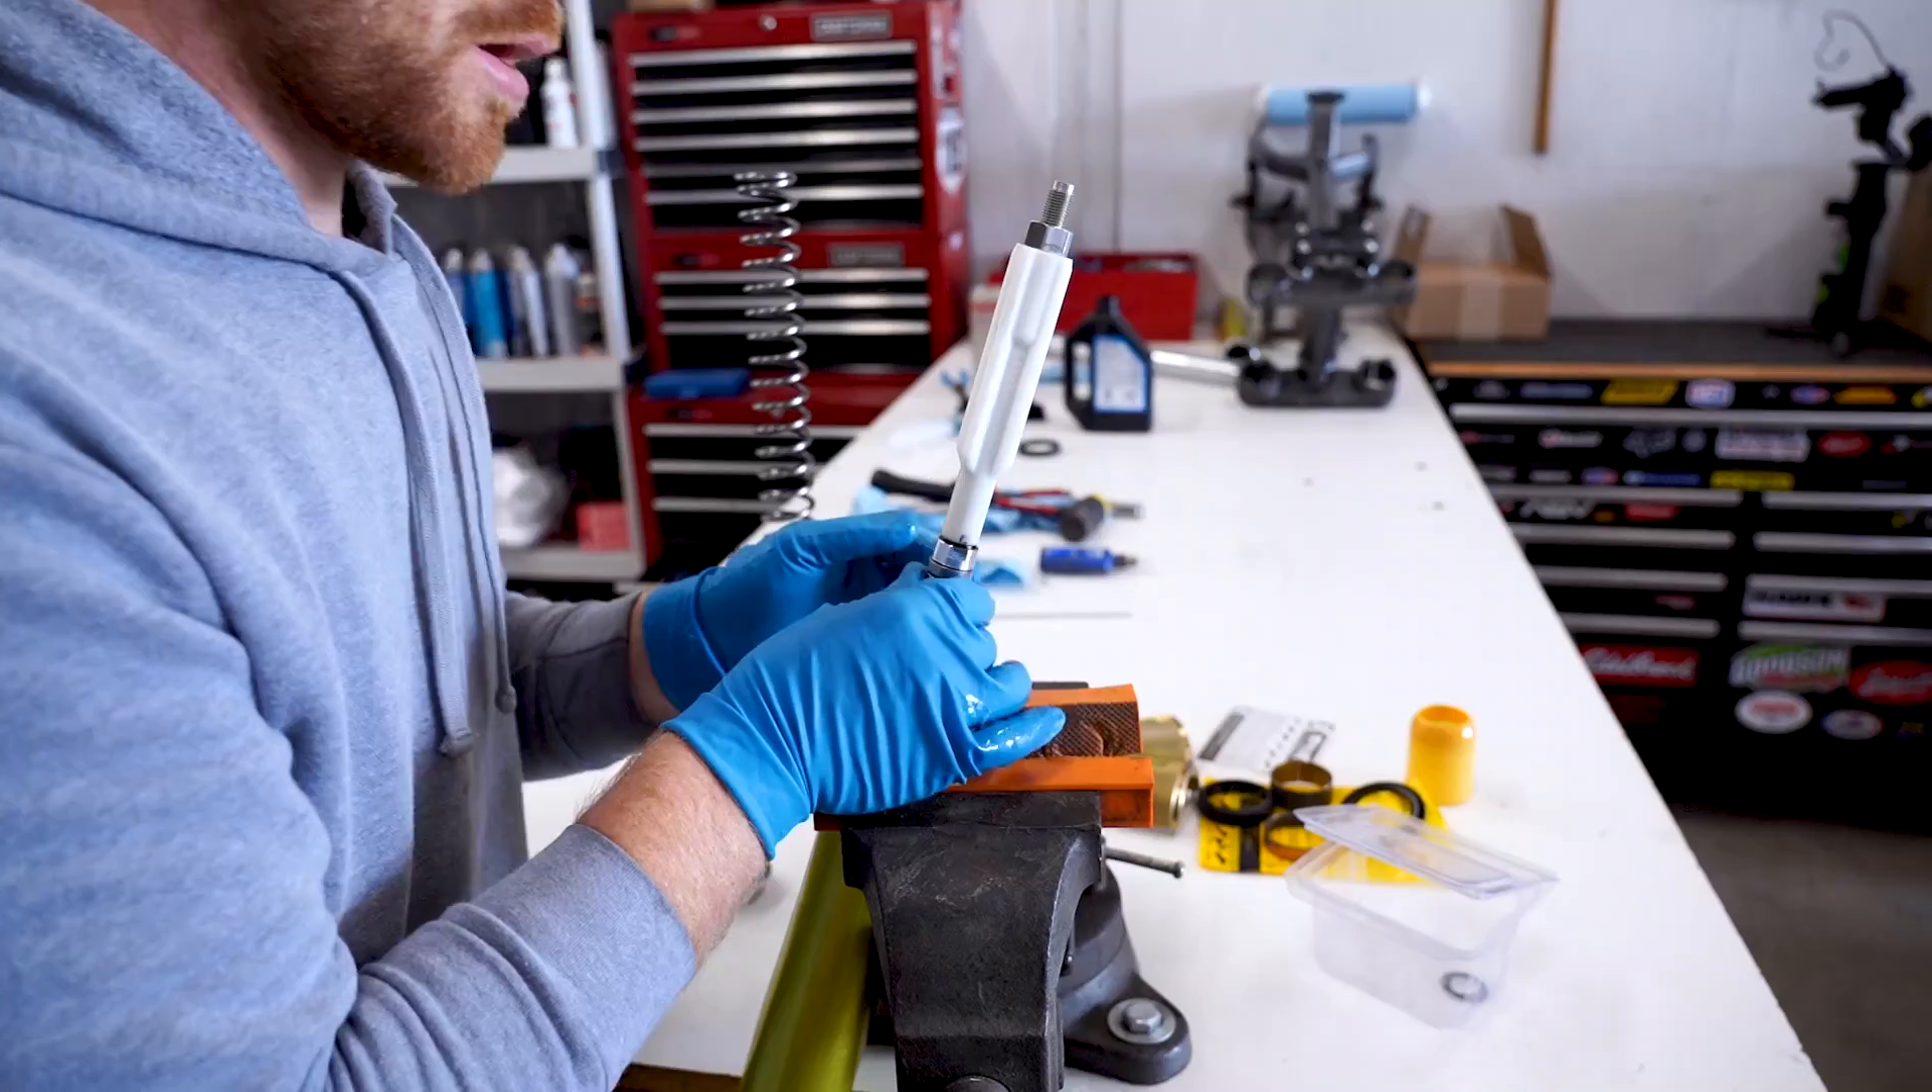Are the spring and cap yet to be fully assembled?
Yes.